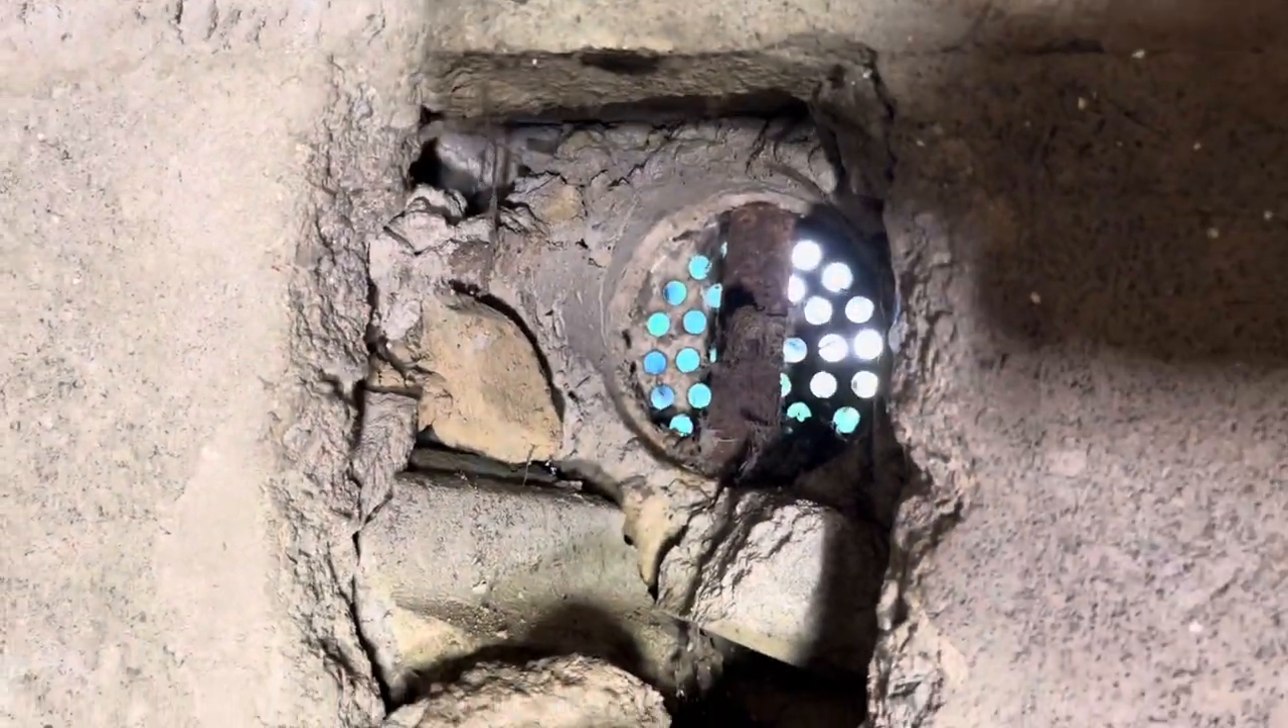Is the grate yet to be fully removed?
Yes.